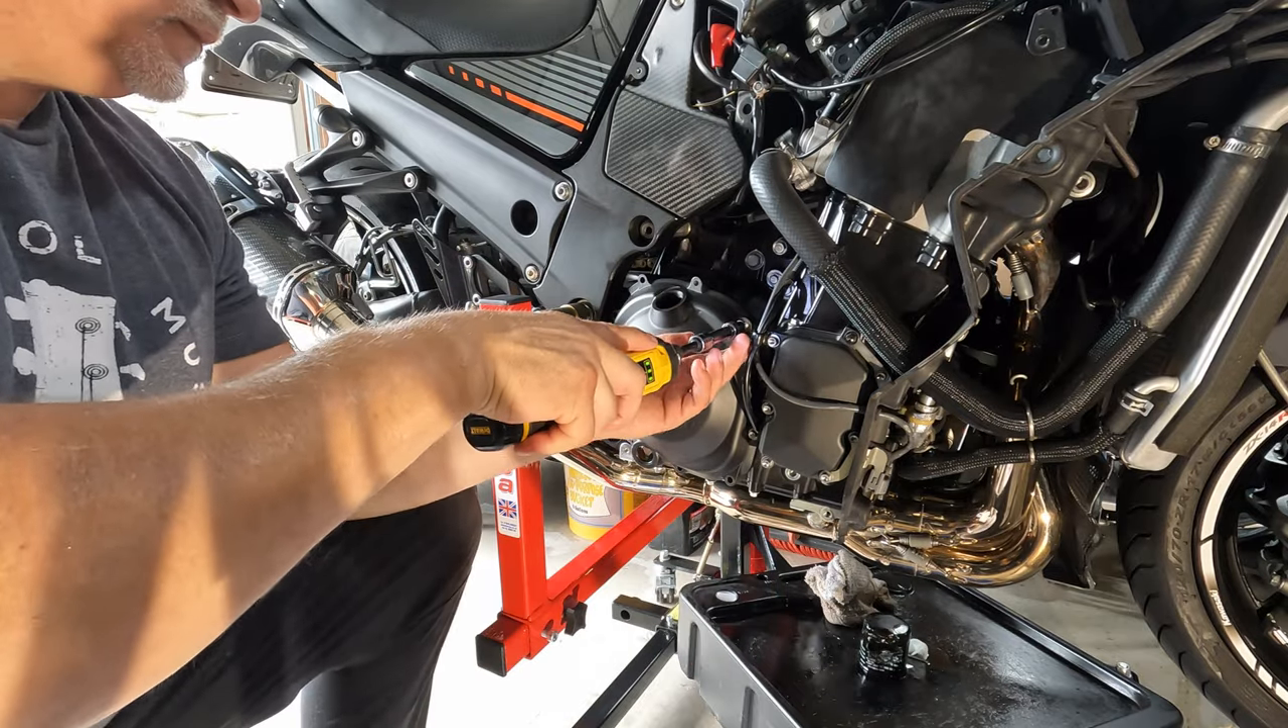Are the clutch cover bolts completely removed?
No.